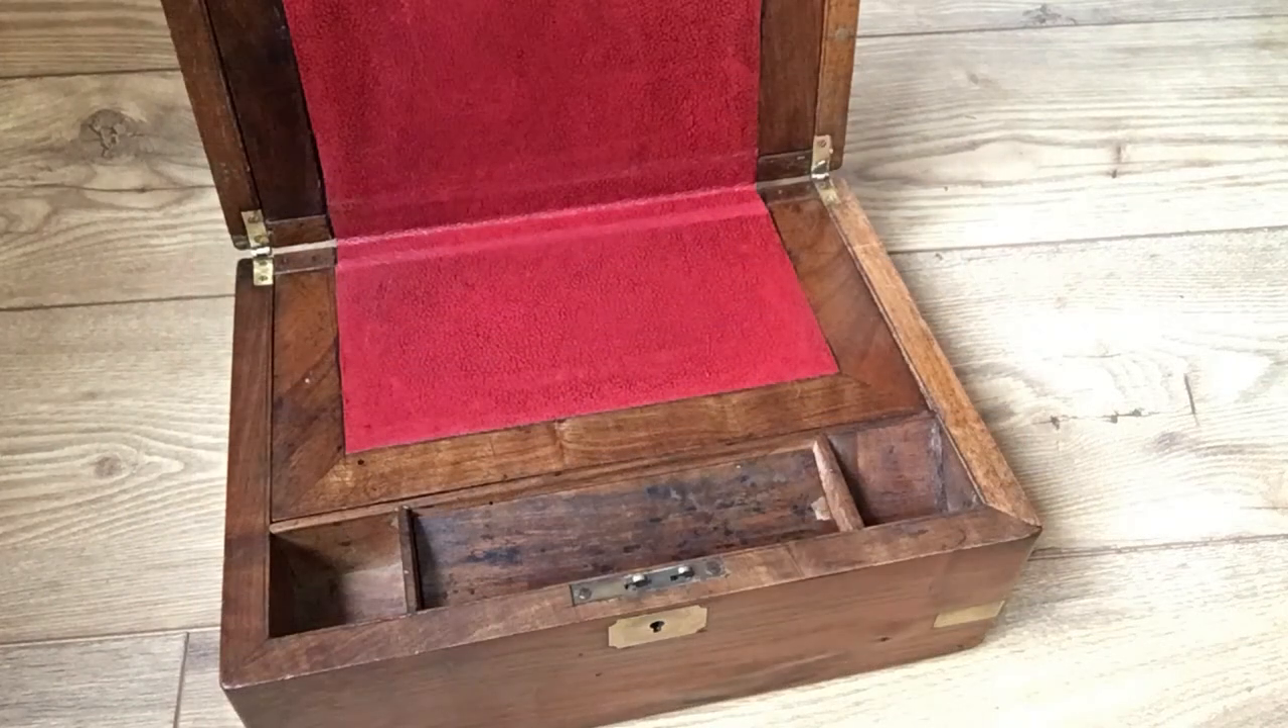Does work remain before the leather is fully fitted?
No.